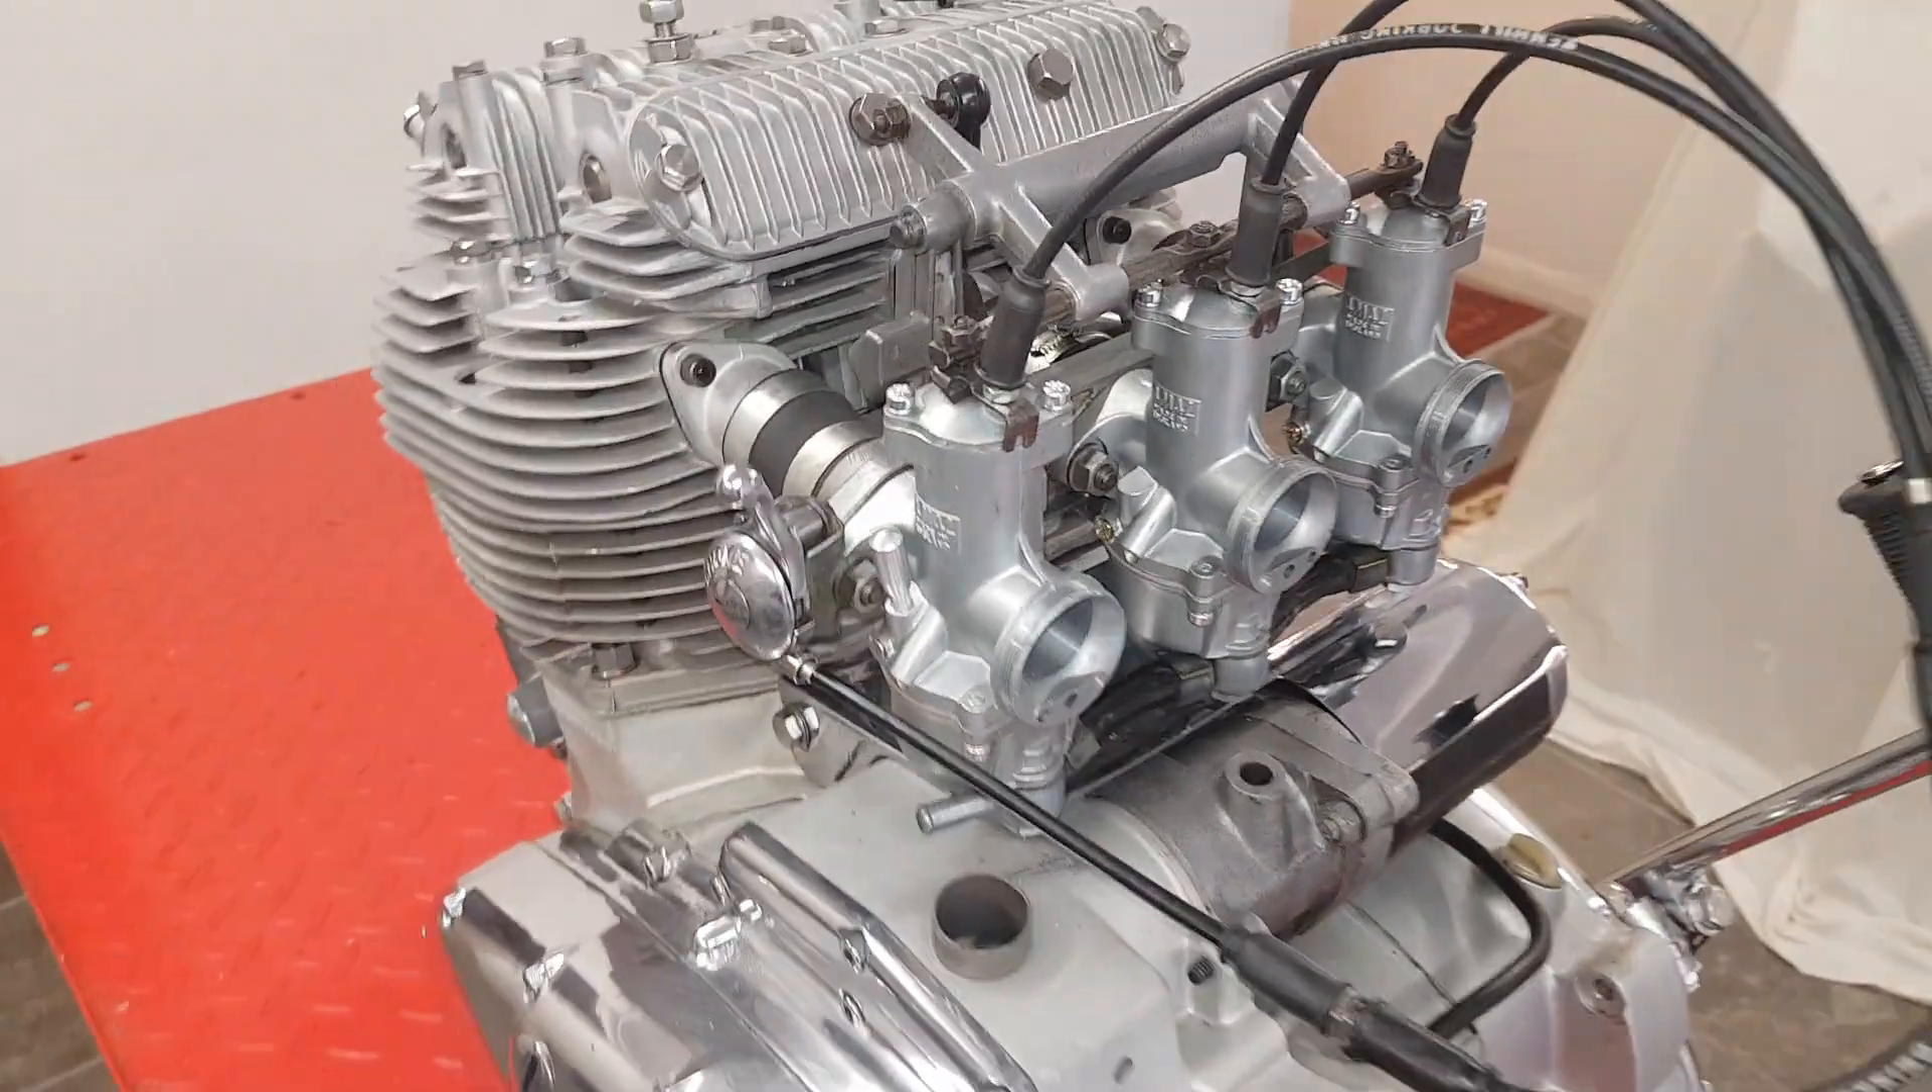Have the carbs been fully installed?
Yes.